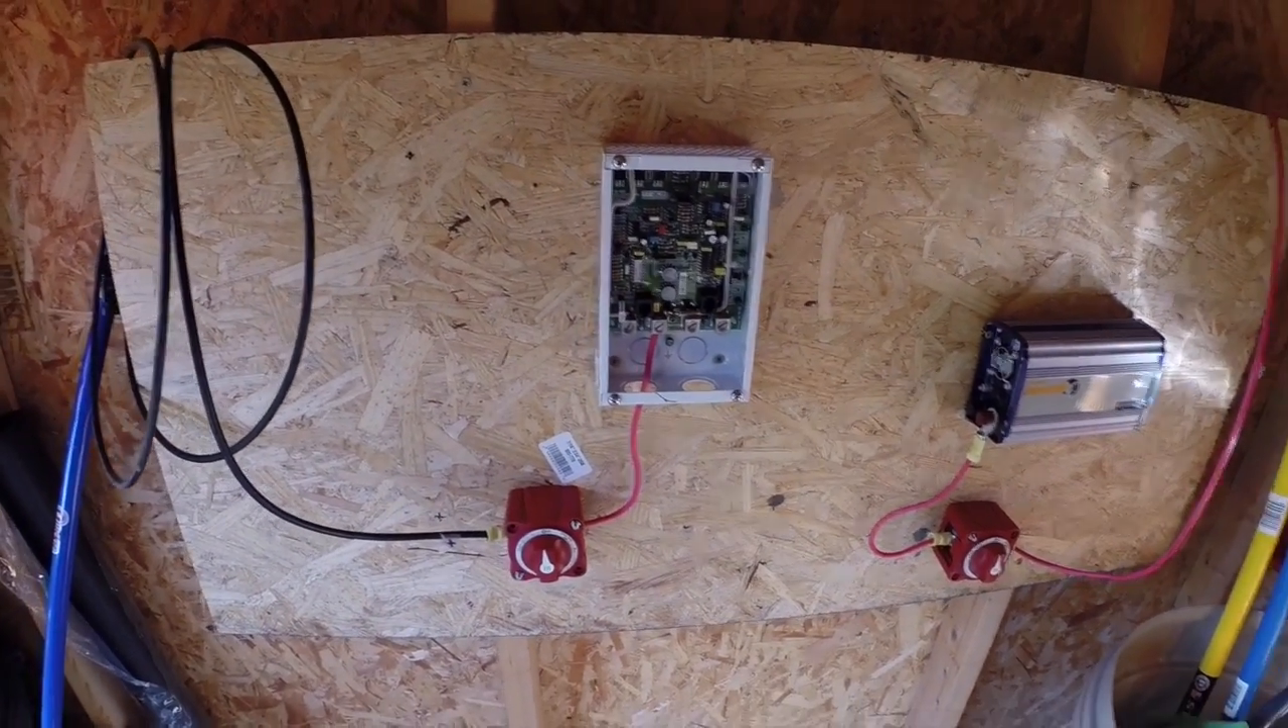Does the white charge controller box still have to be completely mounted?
No.